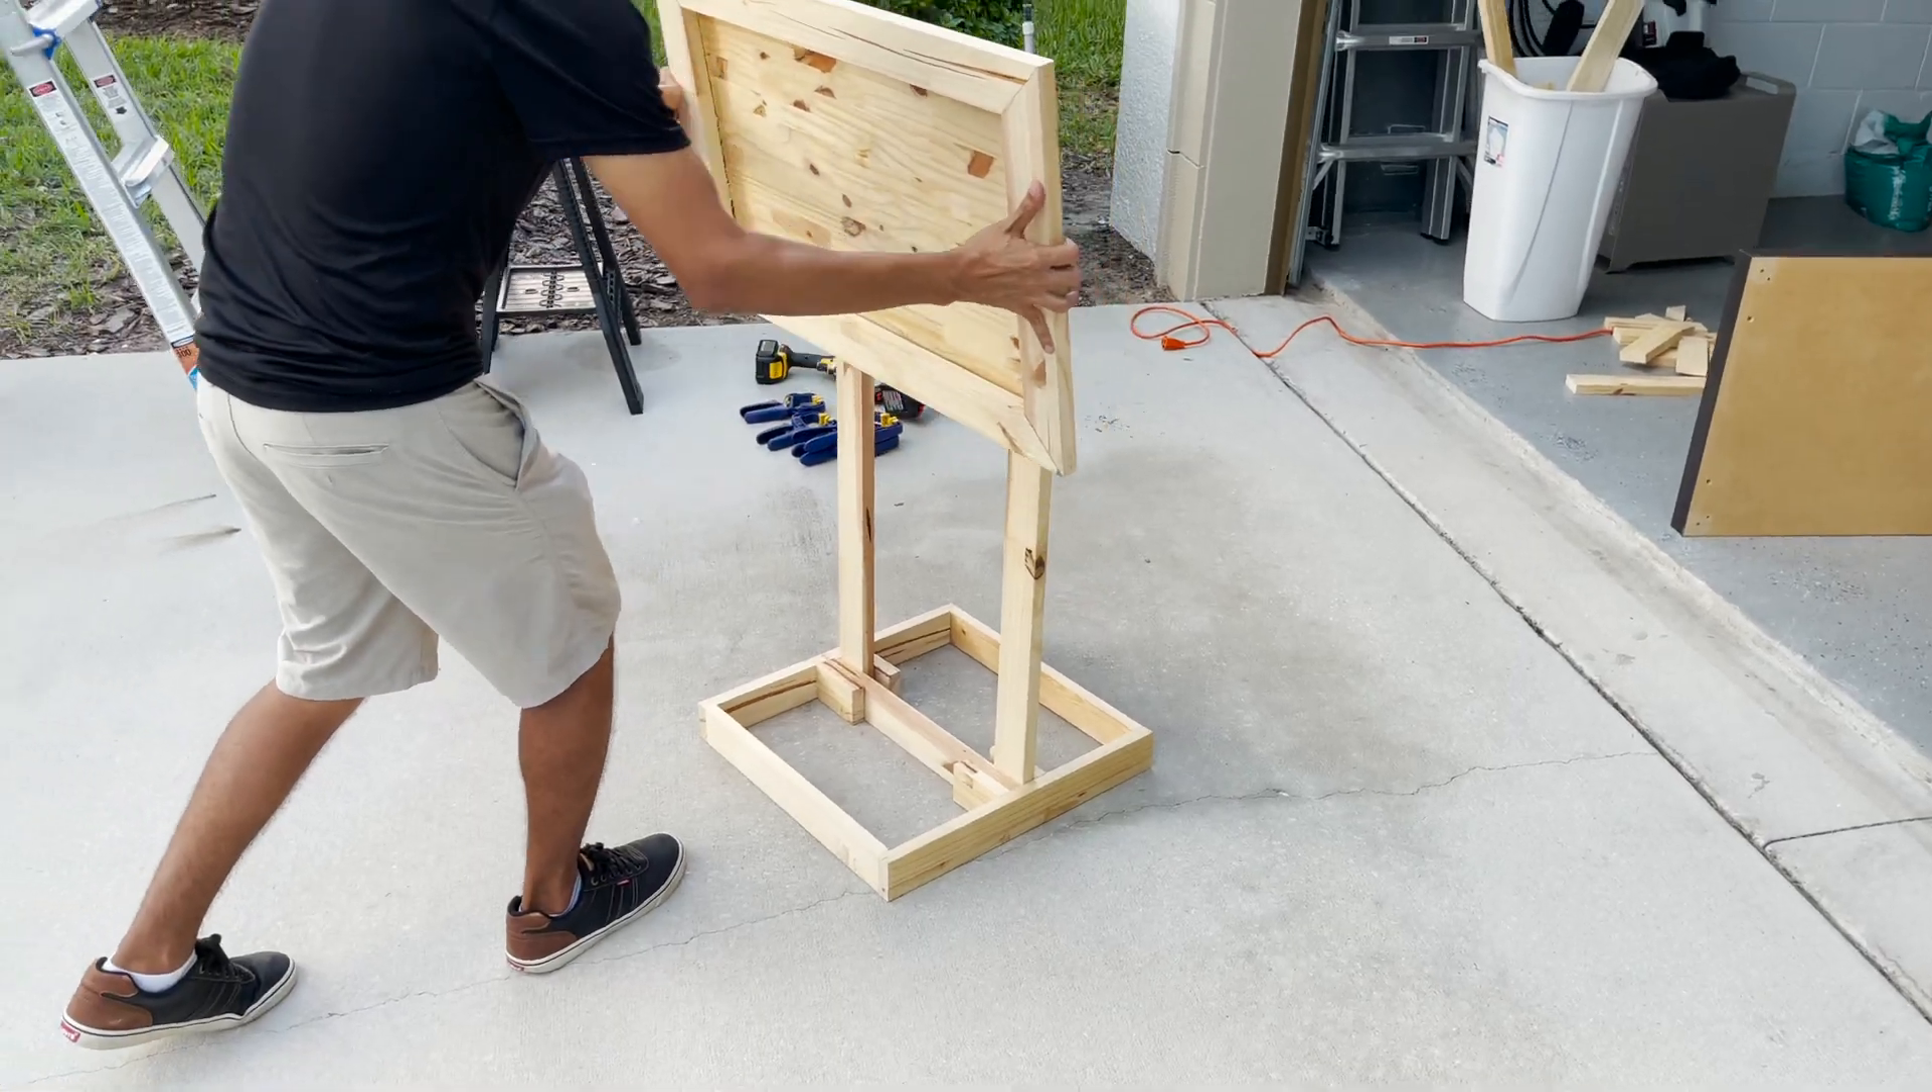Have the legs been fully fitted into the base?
Yes.